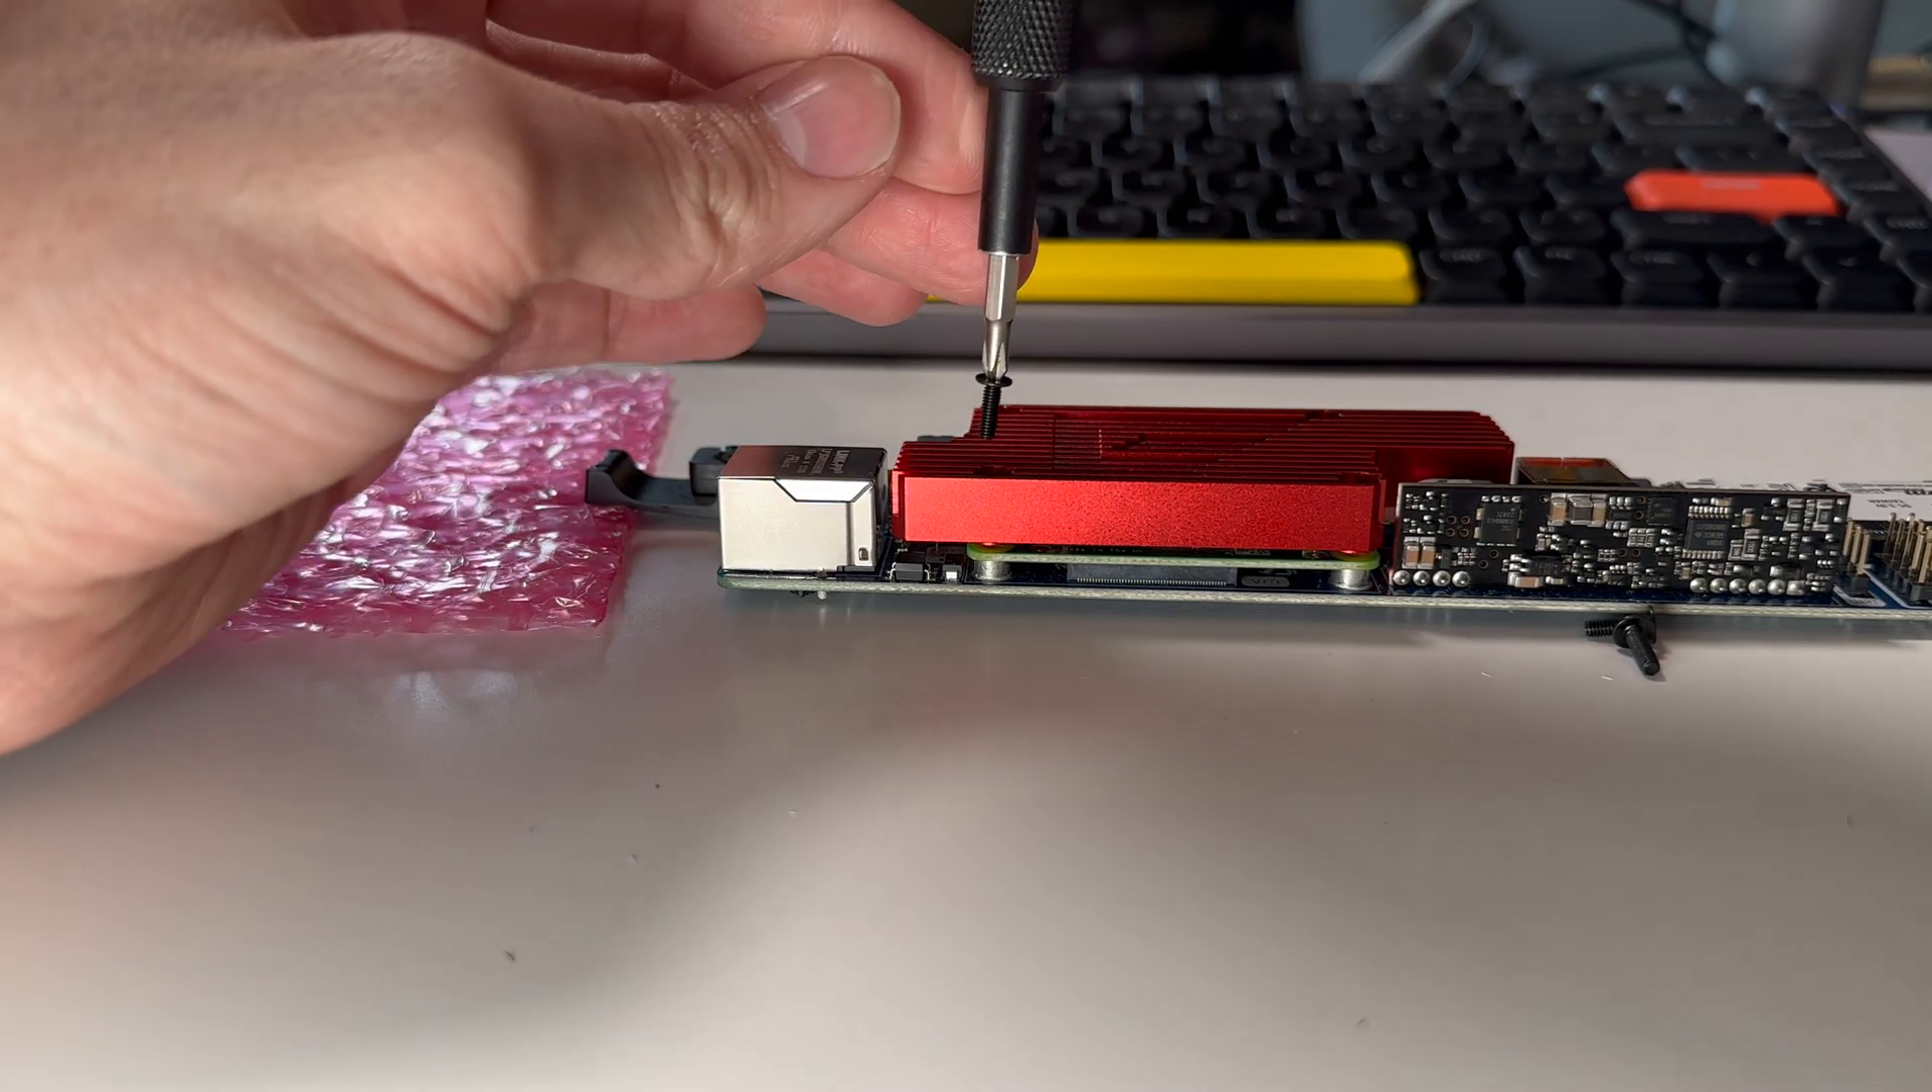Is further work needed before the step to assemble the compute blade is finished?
Yes.